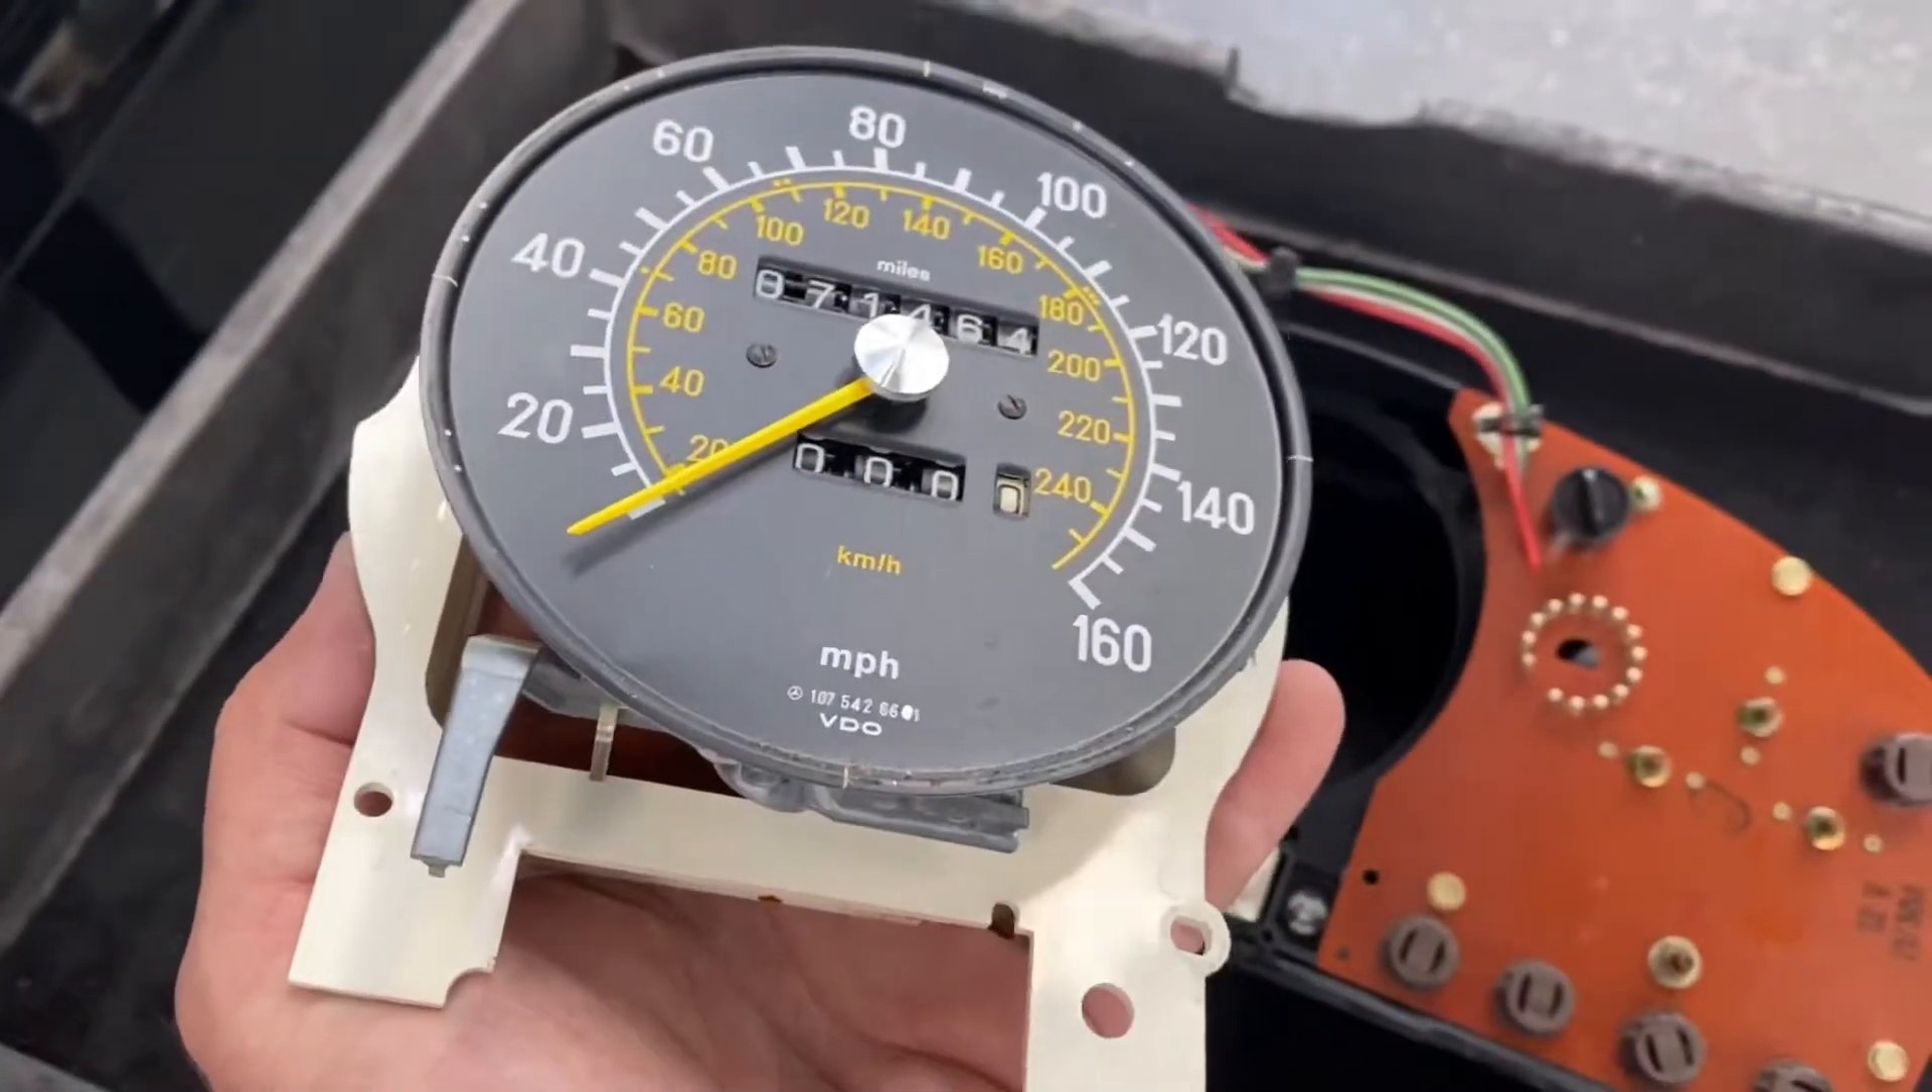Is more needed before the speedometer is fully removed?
No.